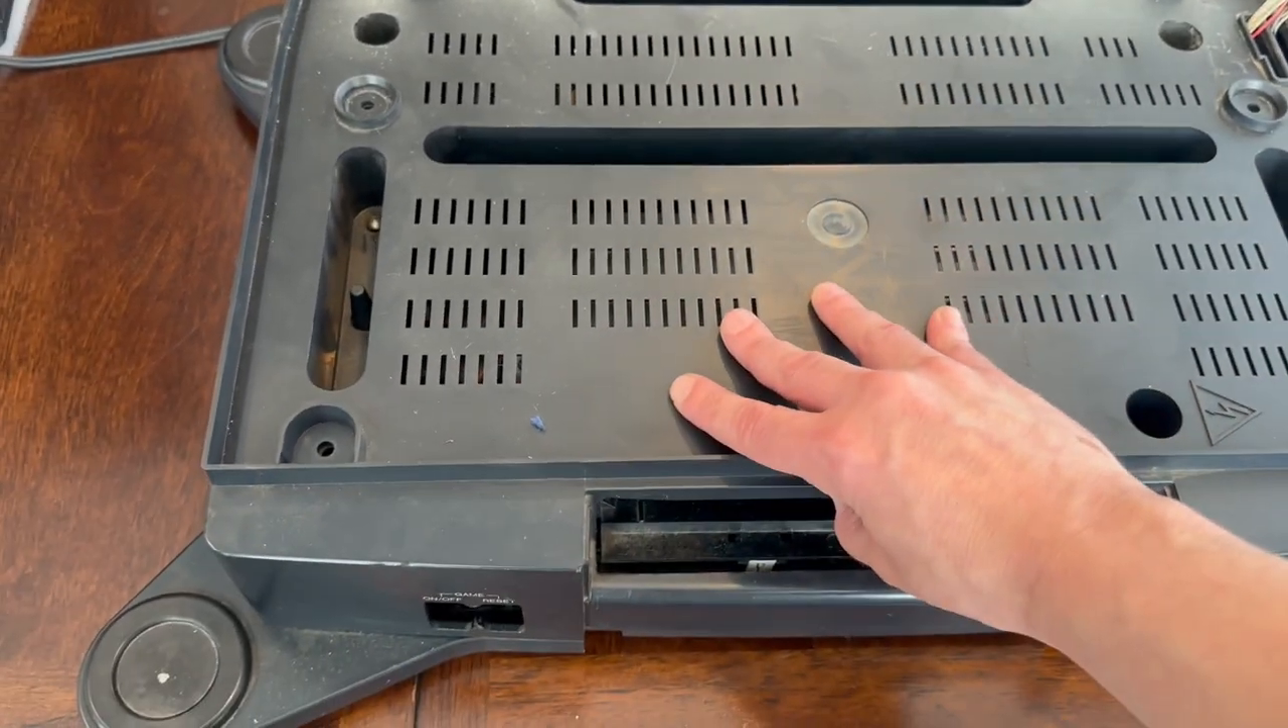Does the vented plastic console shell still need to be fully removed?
Yes.